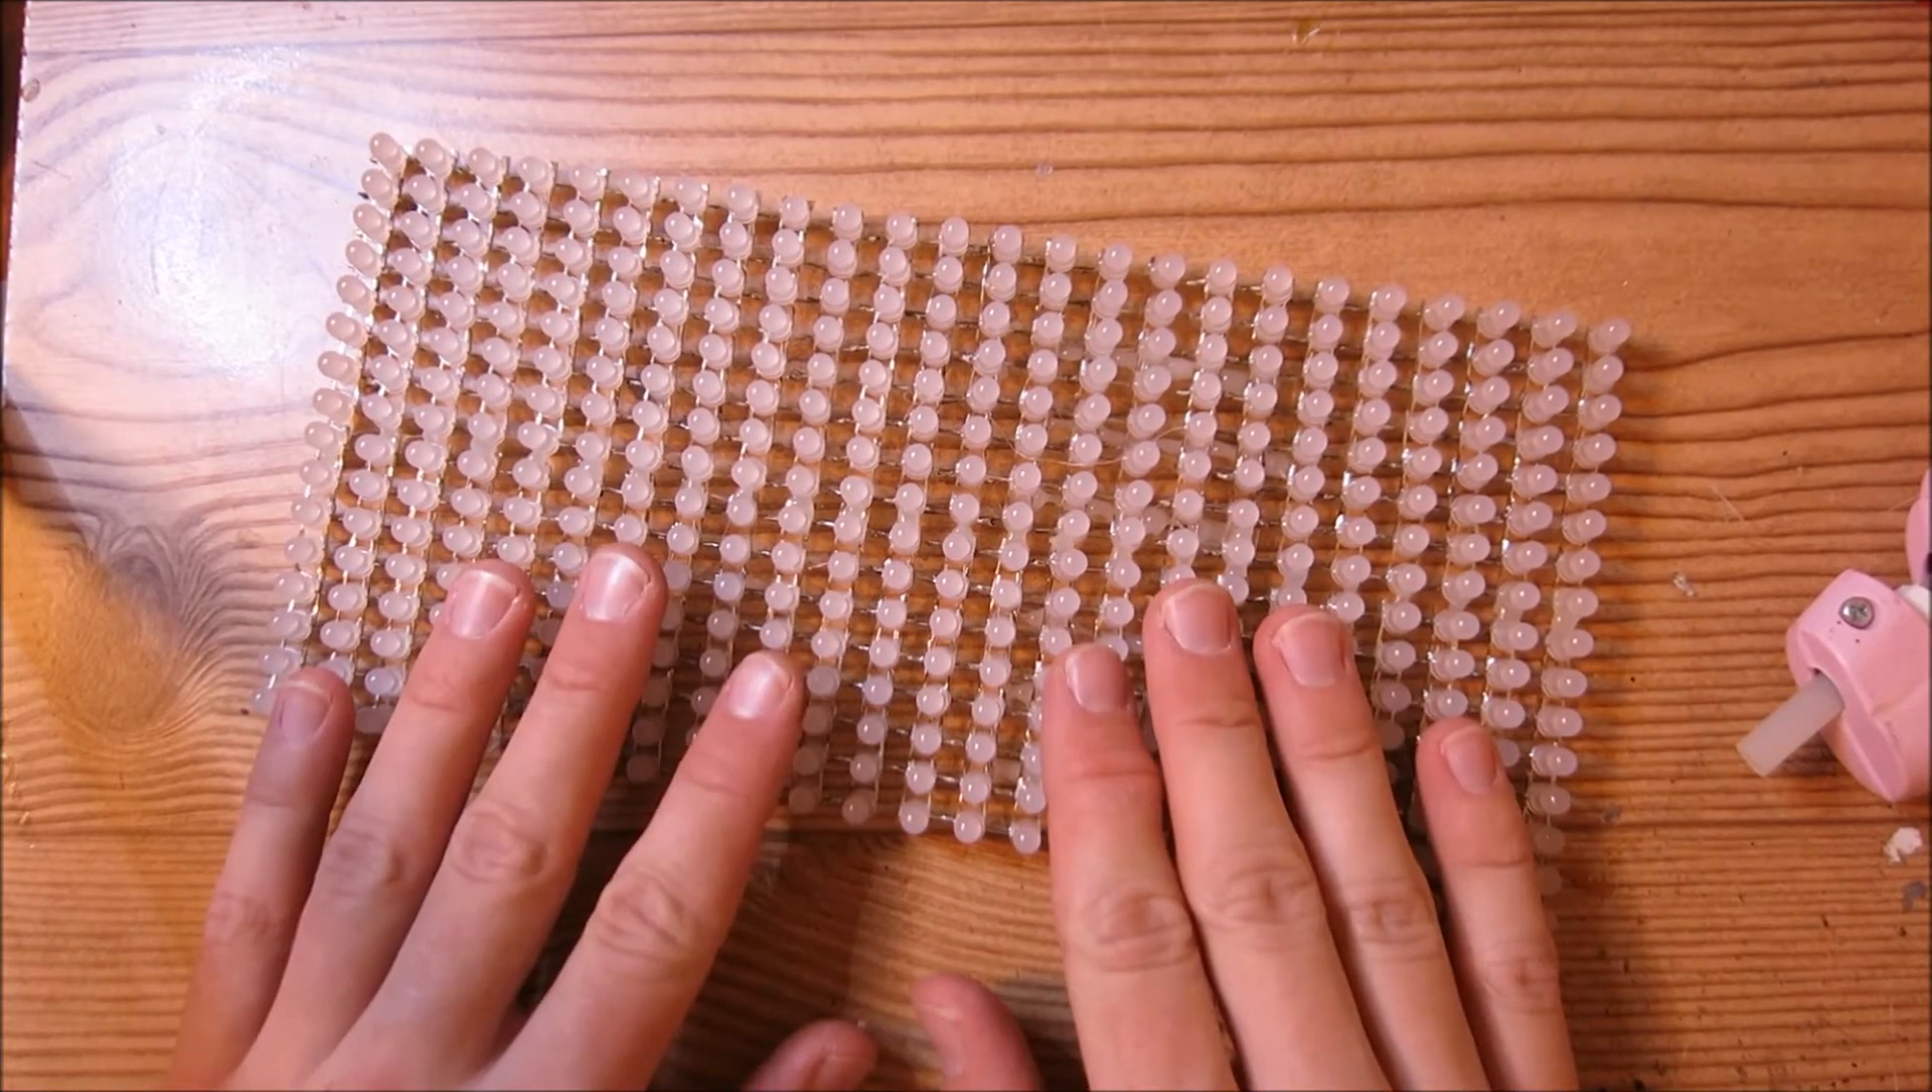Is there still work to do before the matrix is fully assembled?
No.